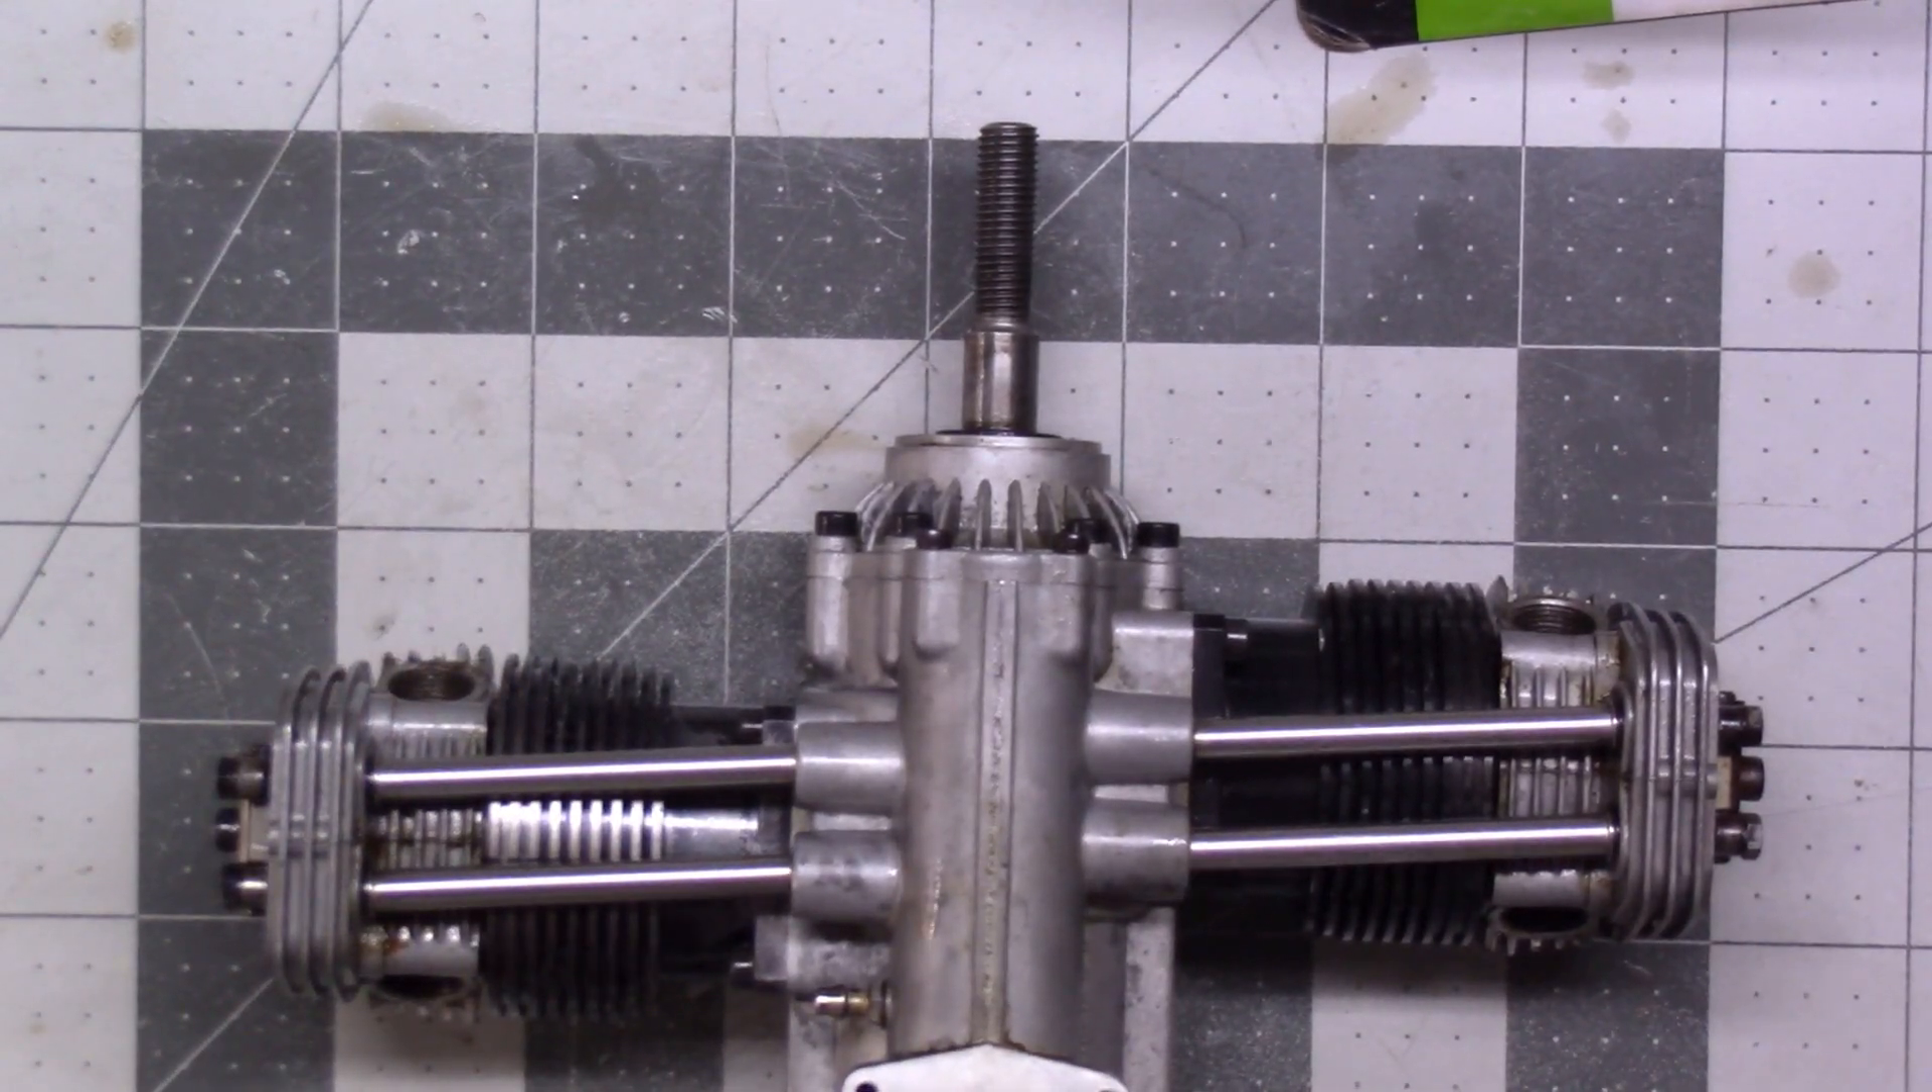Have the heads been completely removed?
No.